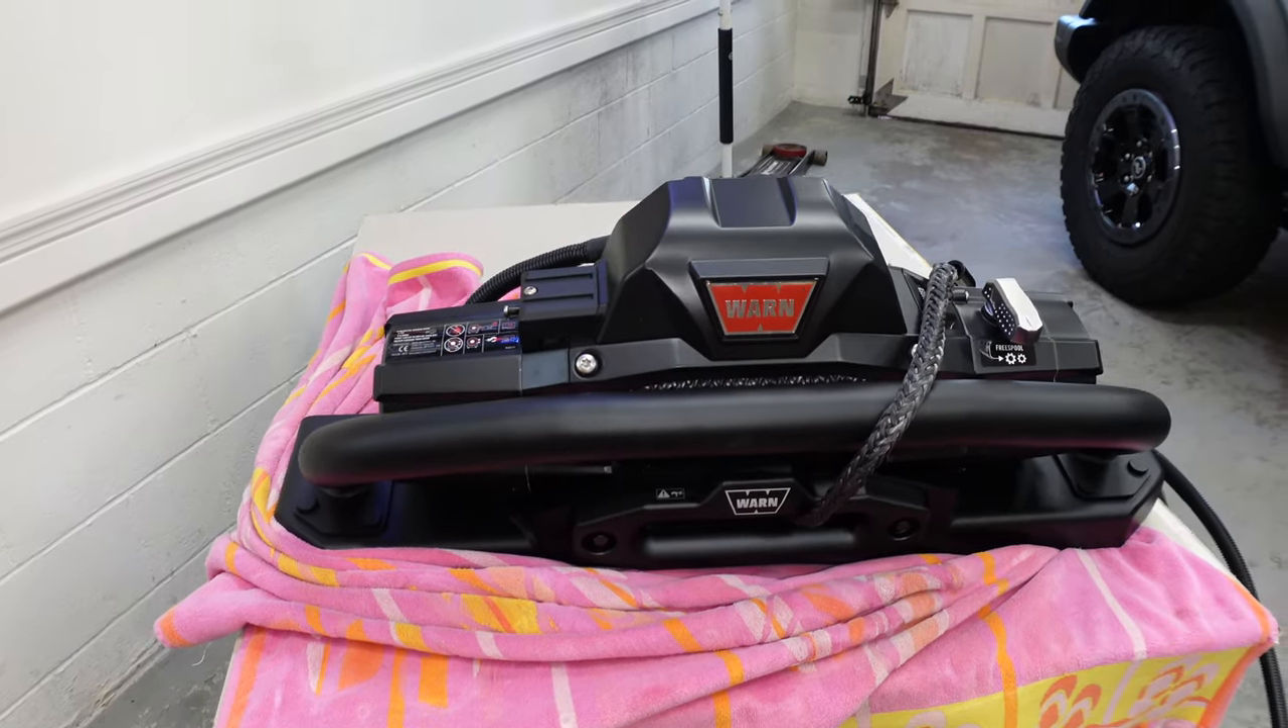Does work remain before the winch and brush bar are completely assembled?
No.